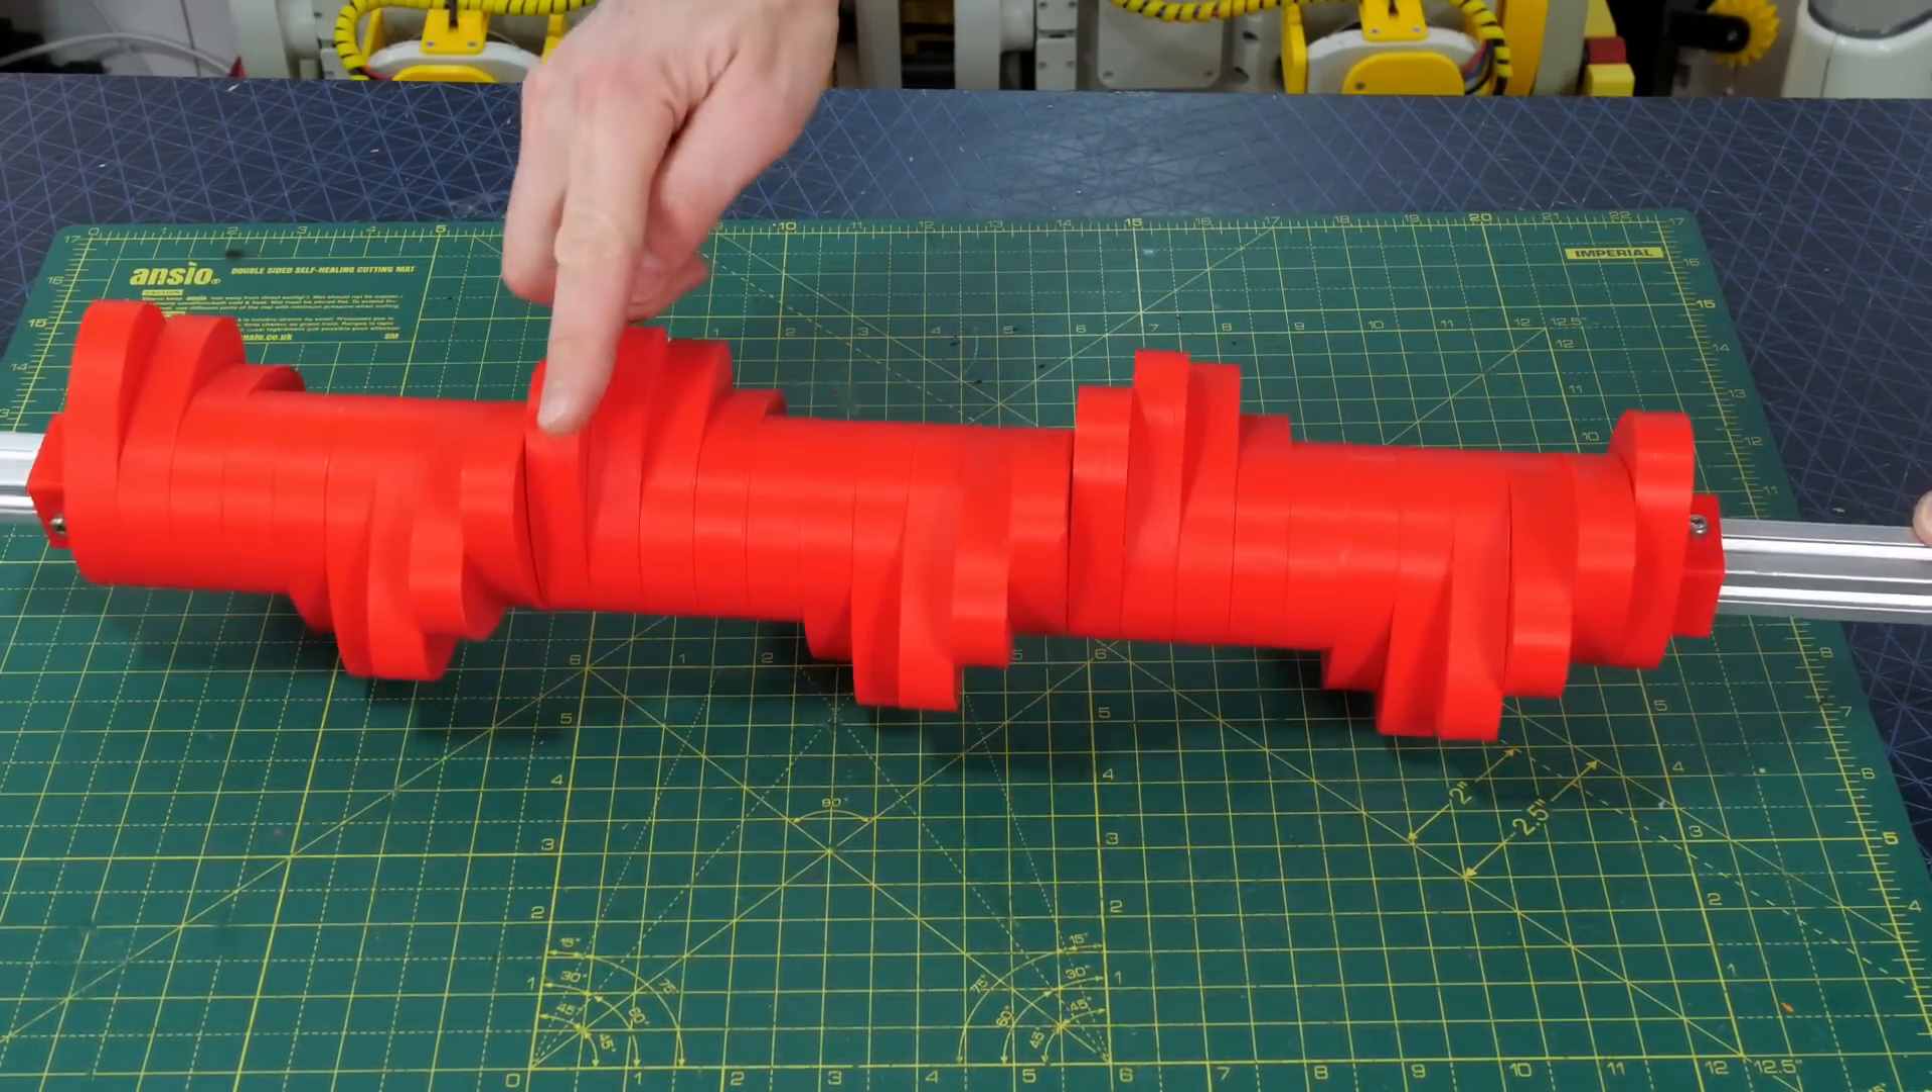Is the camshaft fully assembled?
Yes.